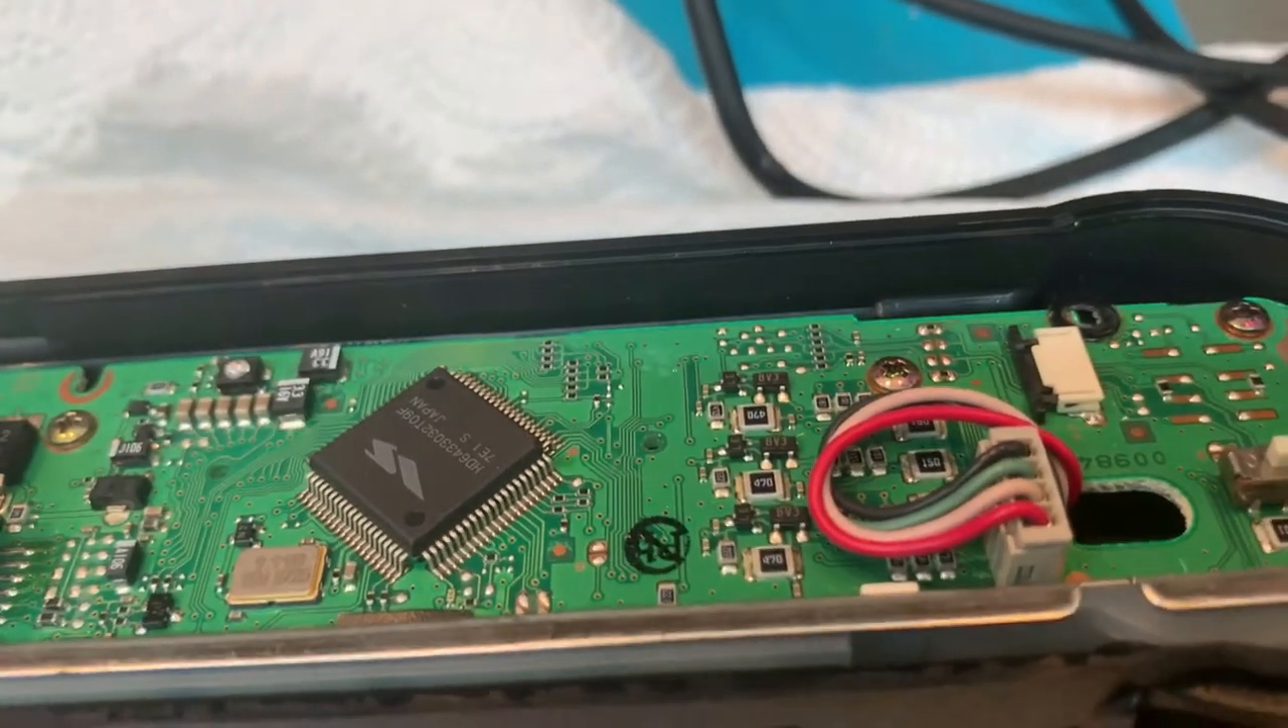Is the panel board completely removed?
No.